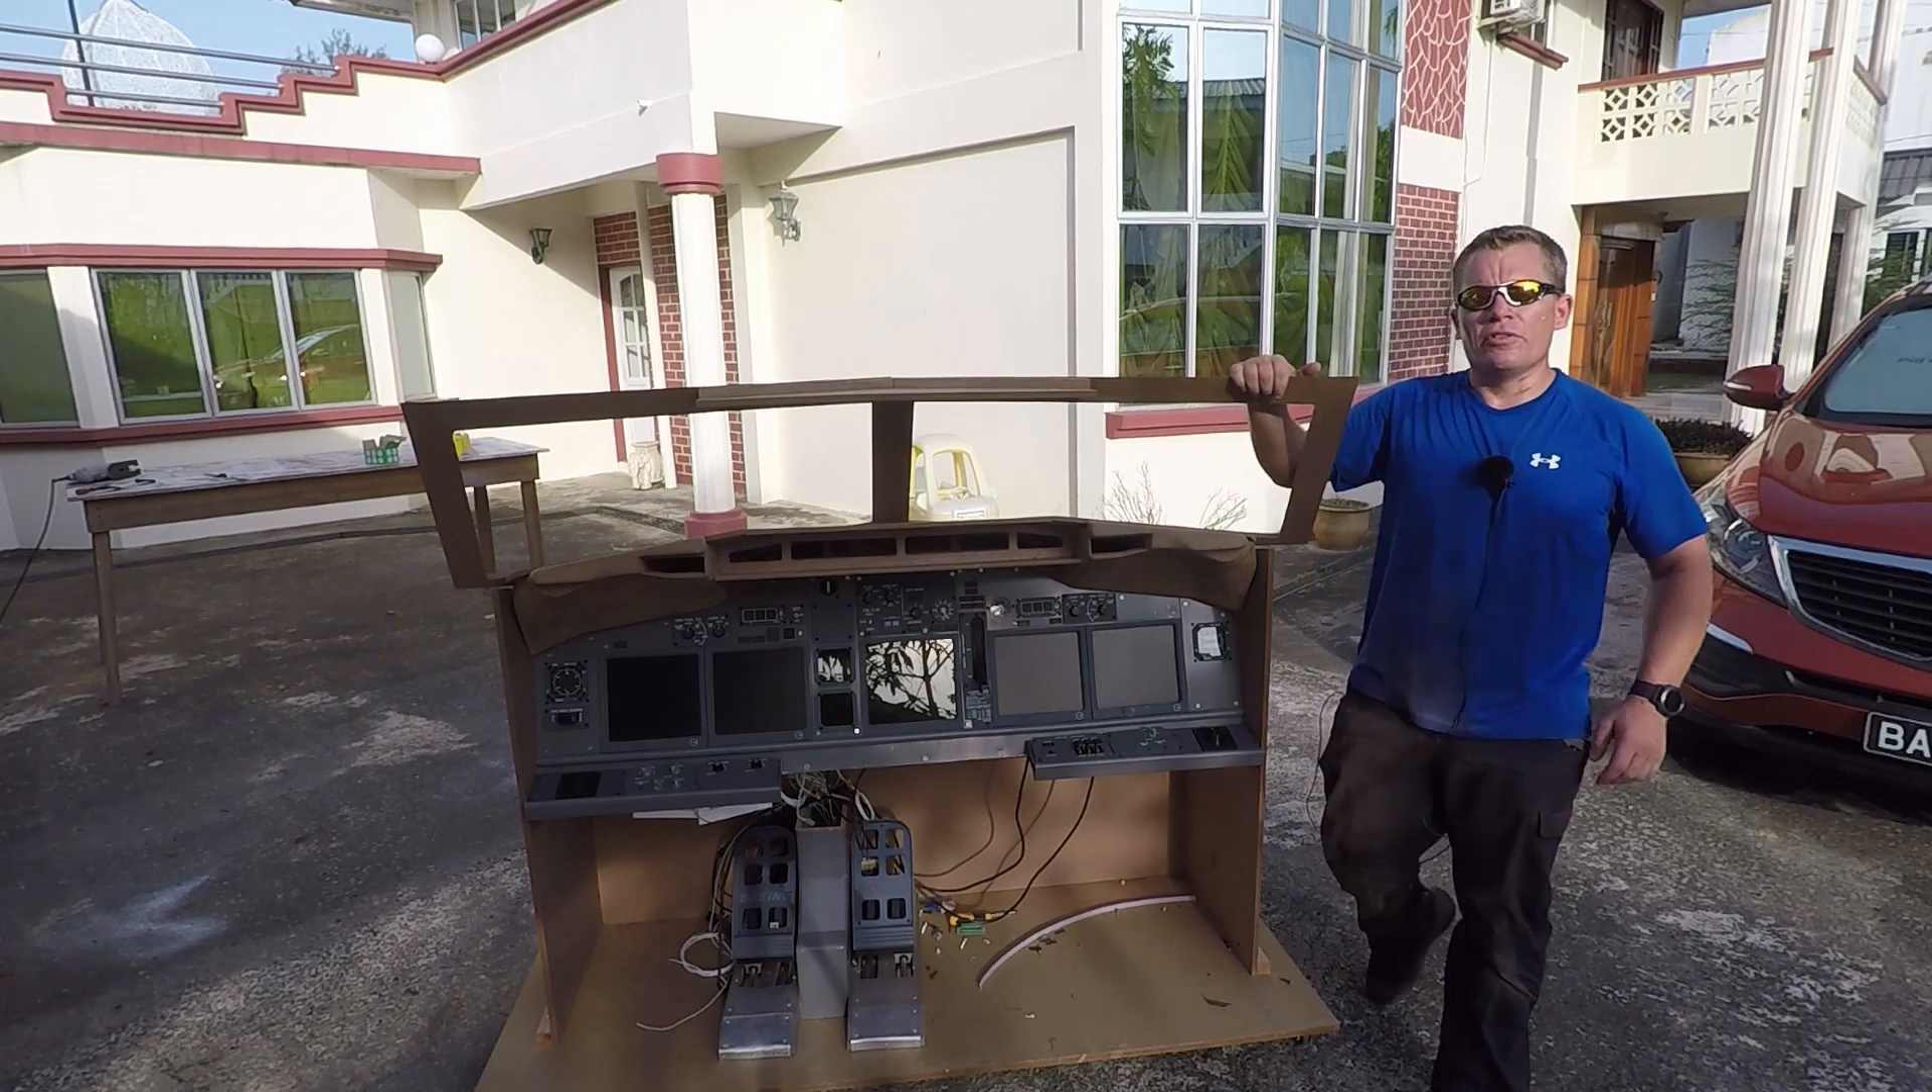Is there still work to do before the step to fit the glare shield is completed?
No.